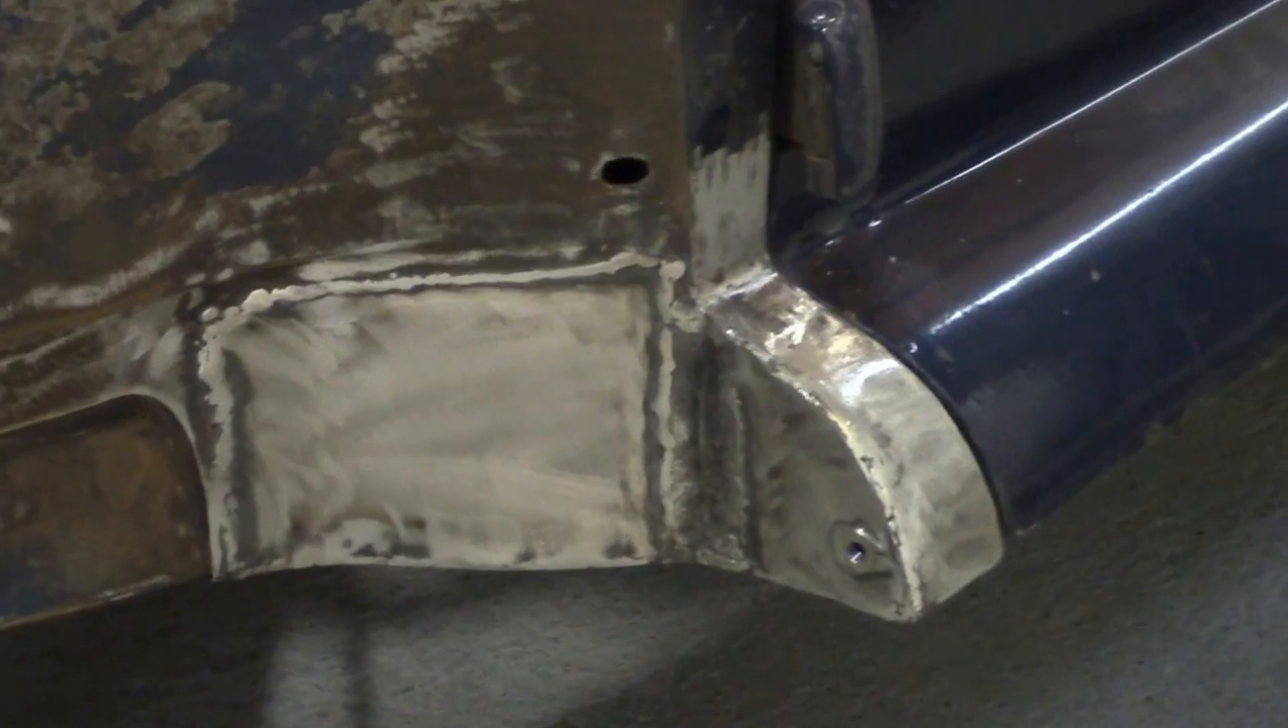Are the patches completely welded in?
Yes.